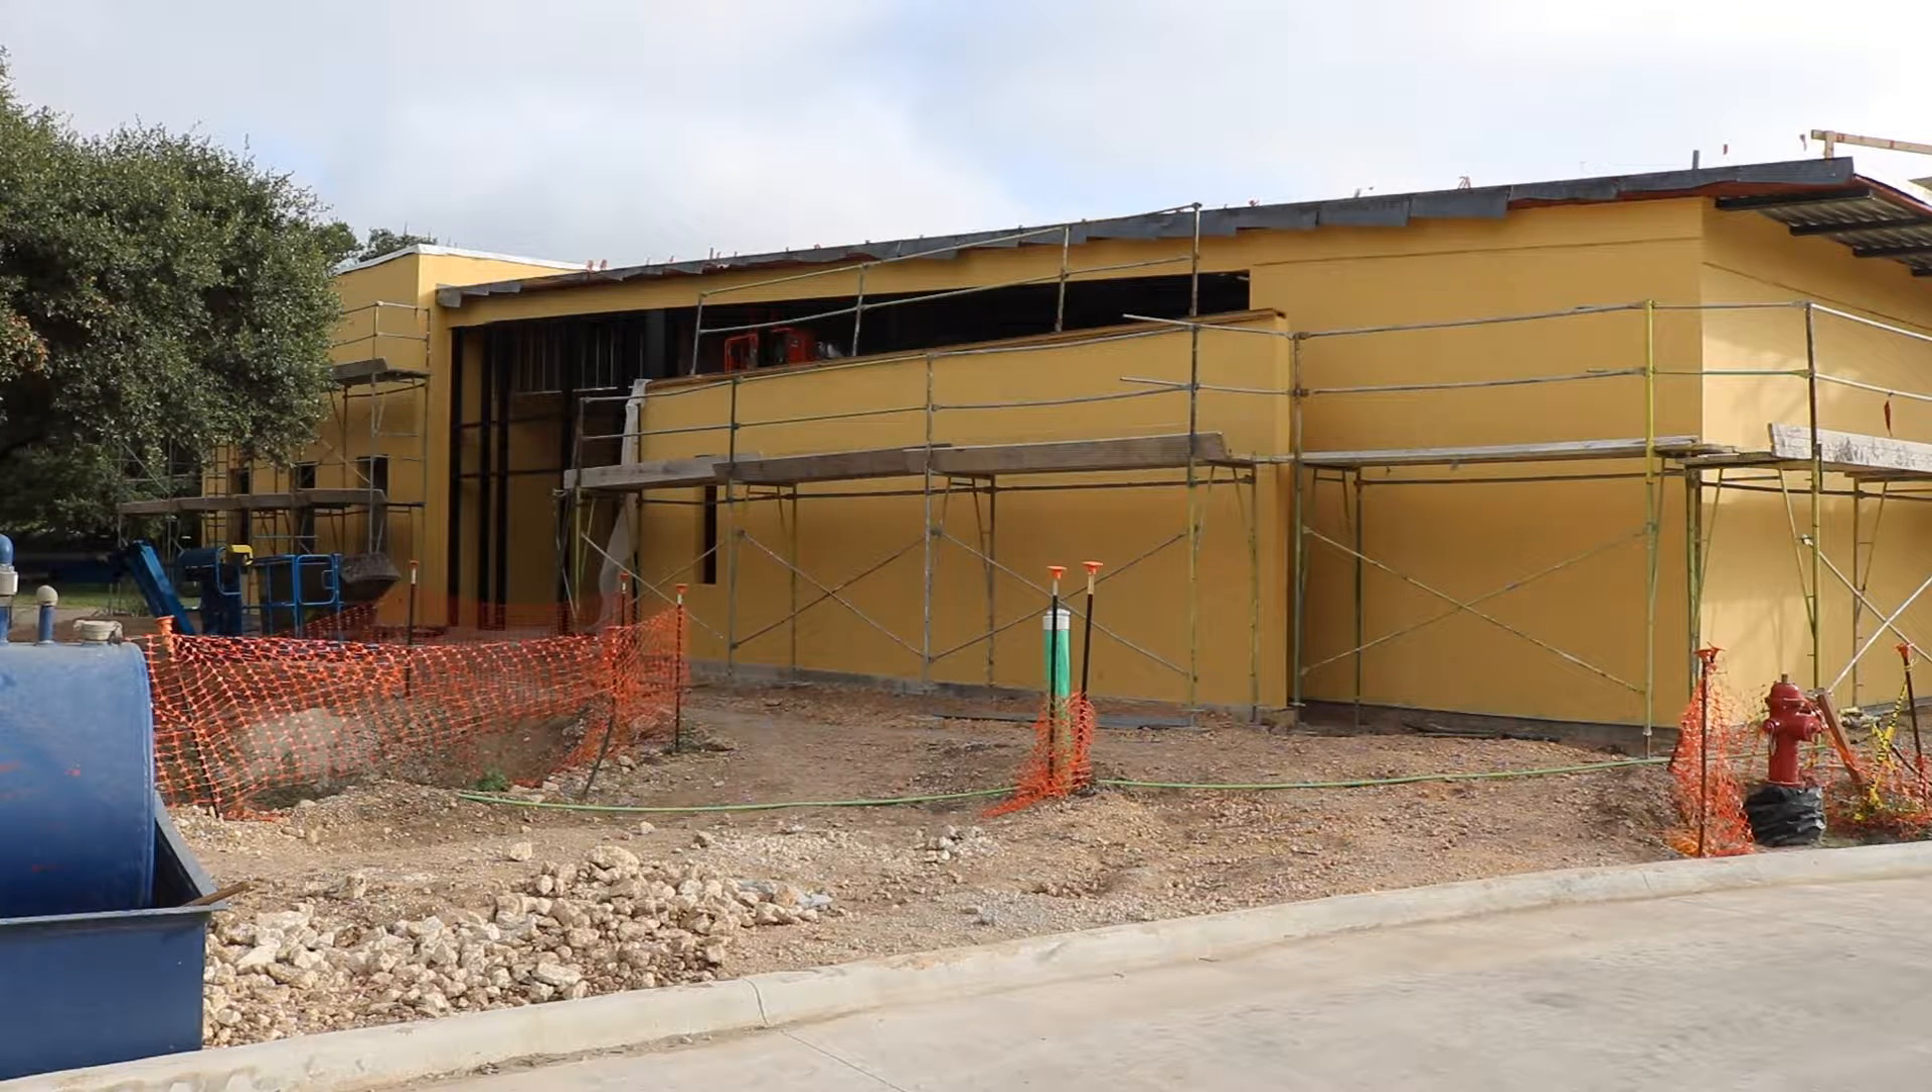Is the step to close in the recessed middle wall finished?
No.